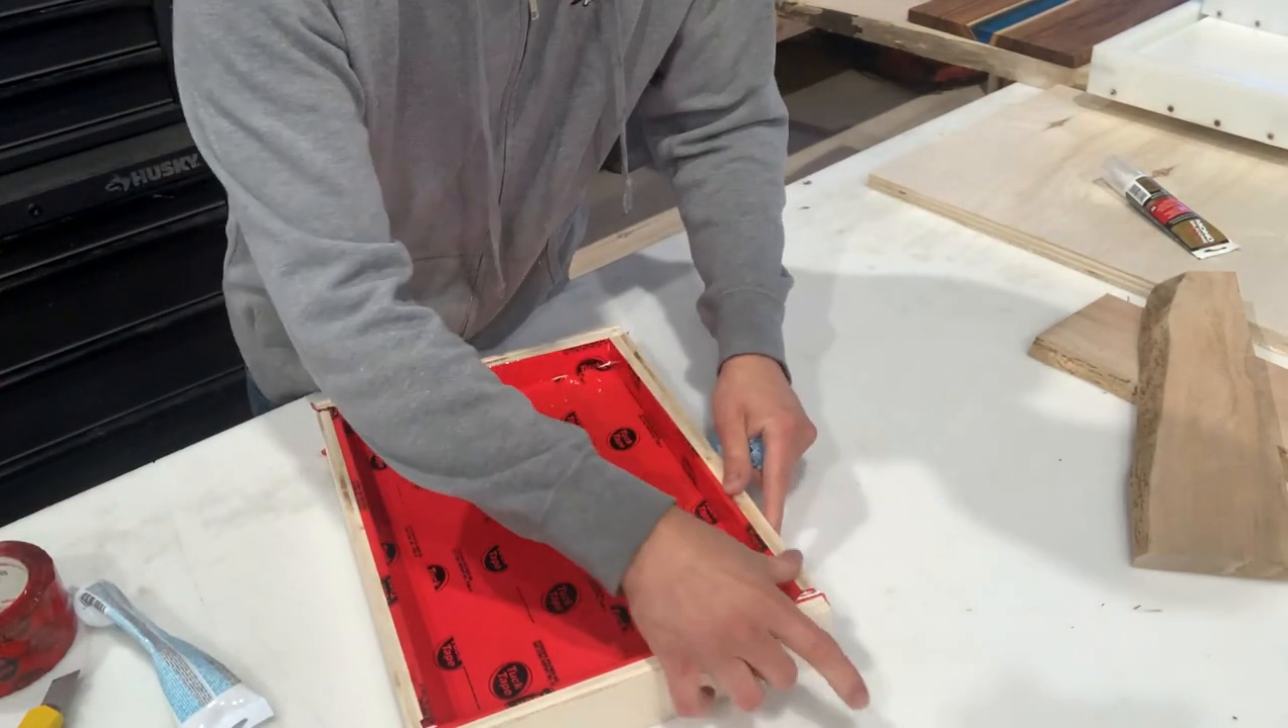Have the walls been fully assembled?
Yes.